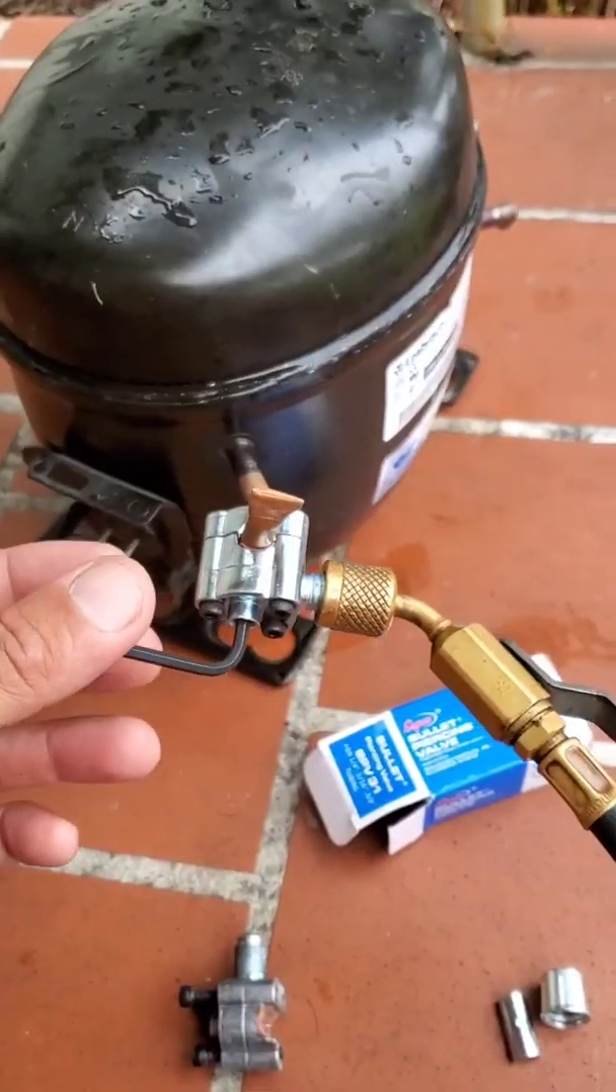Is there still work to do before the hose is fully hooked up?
No.